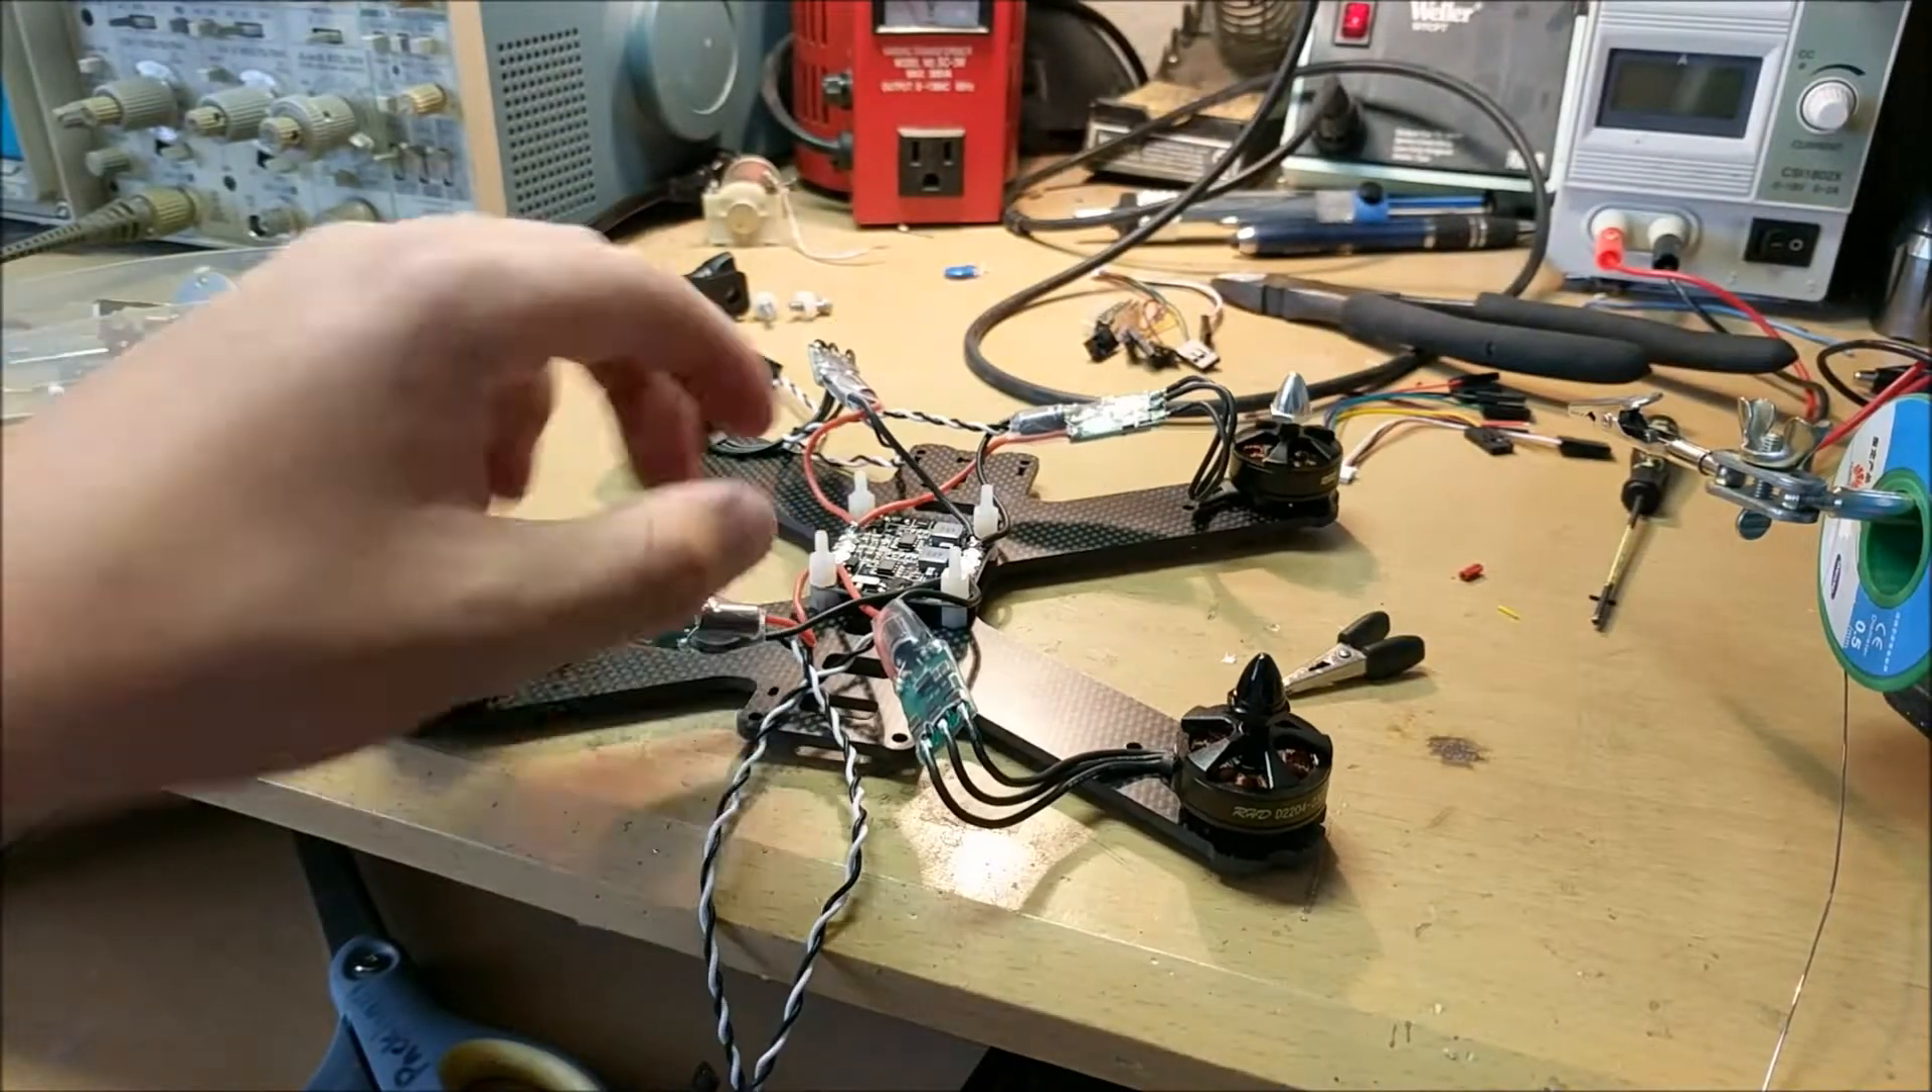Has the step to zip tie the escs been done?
No.